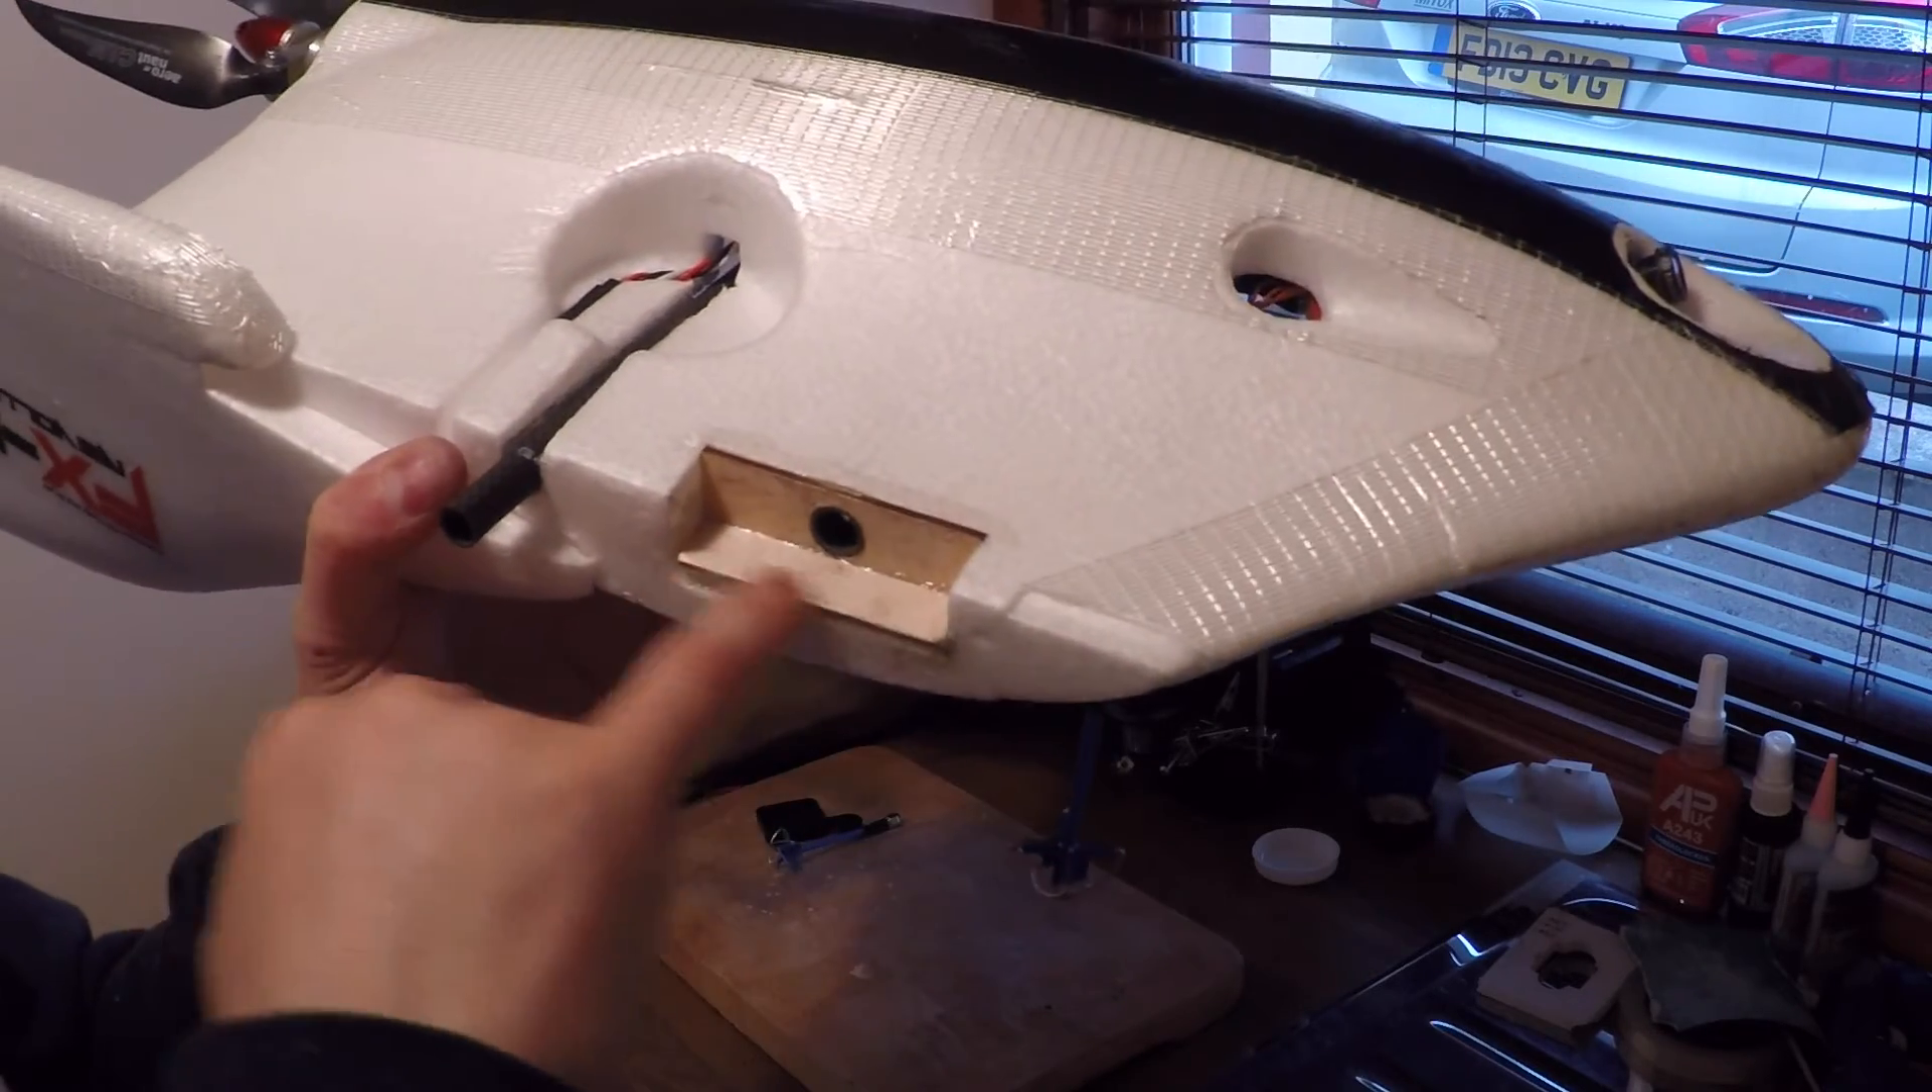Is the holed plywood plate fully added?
Yes.